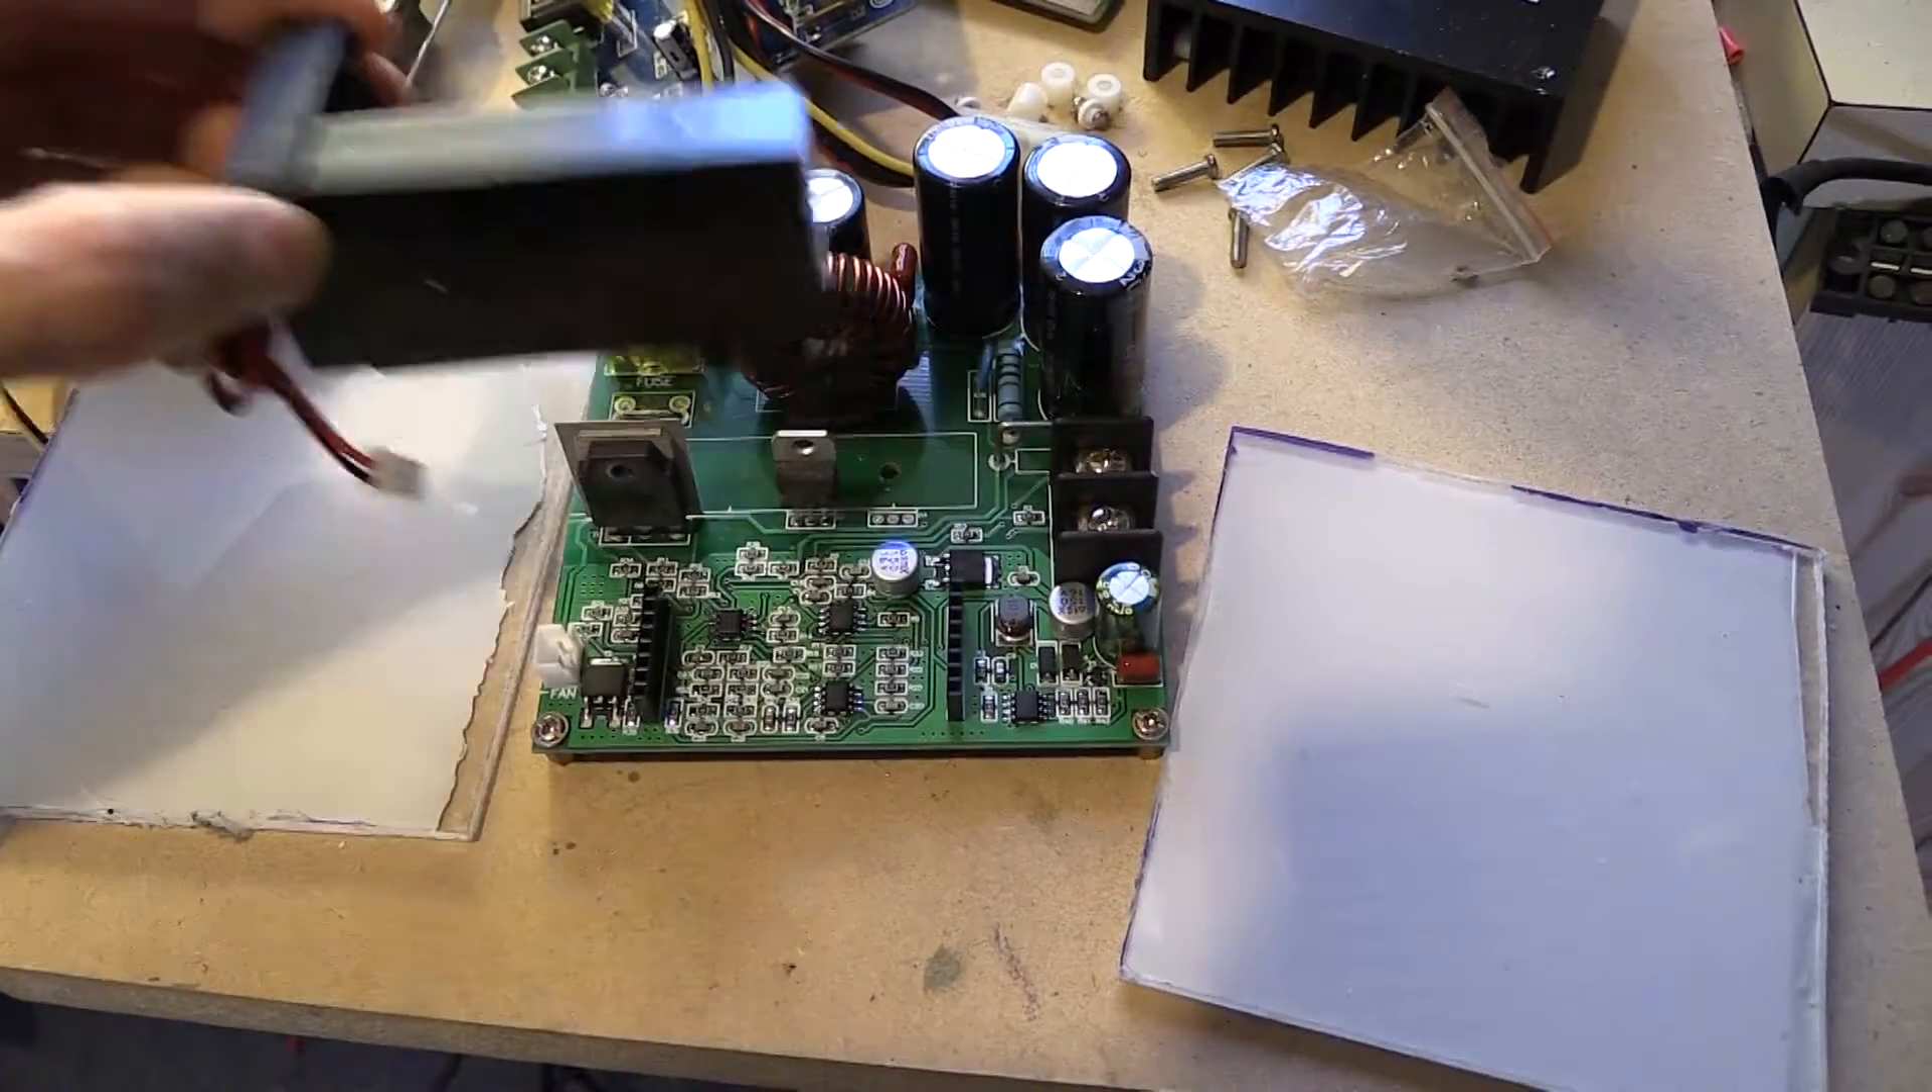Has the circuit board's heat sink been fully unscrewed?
Yes.